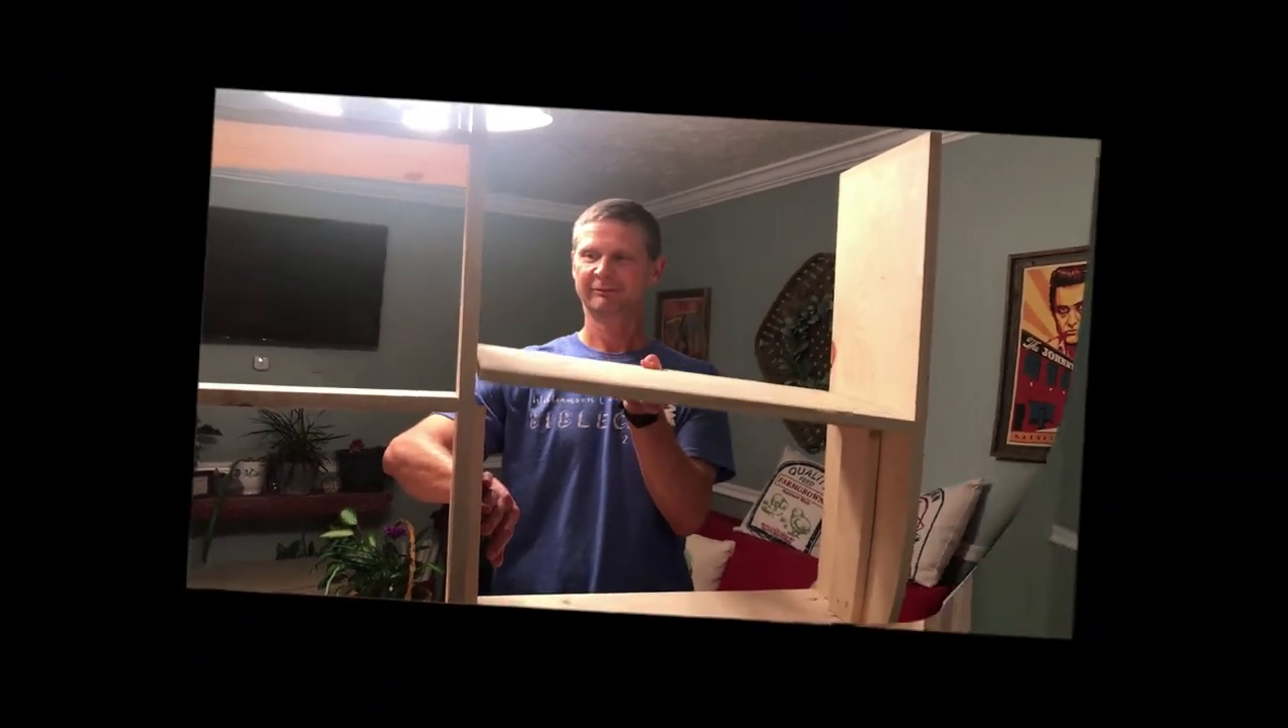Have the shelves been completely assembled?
No.